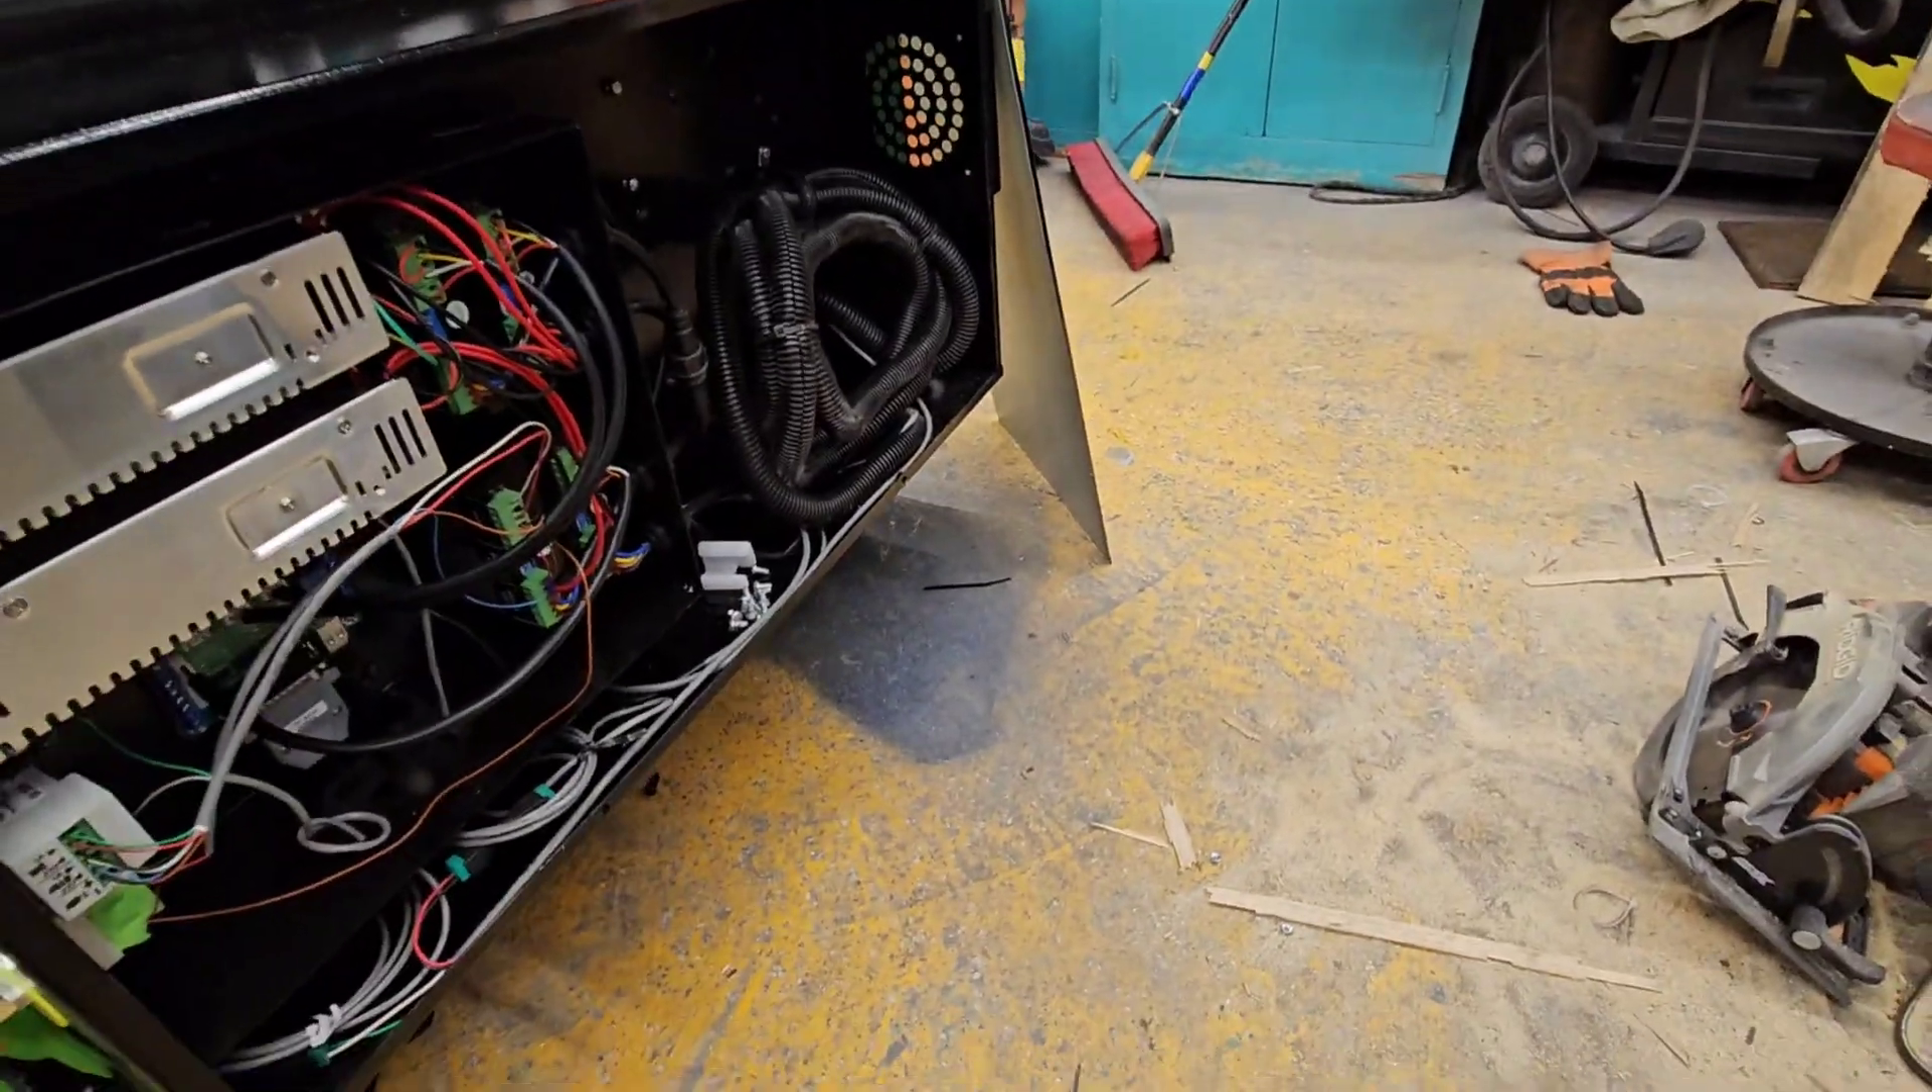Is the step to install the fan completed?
No.